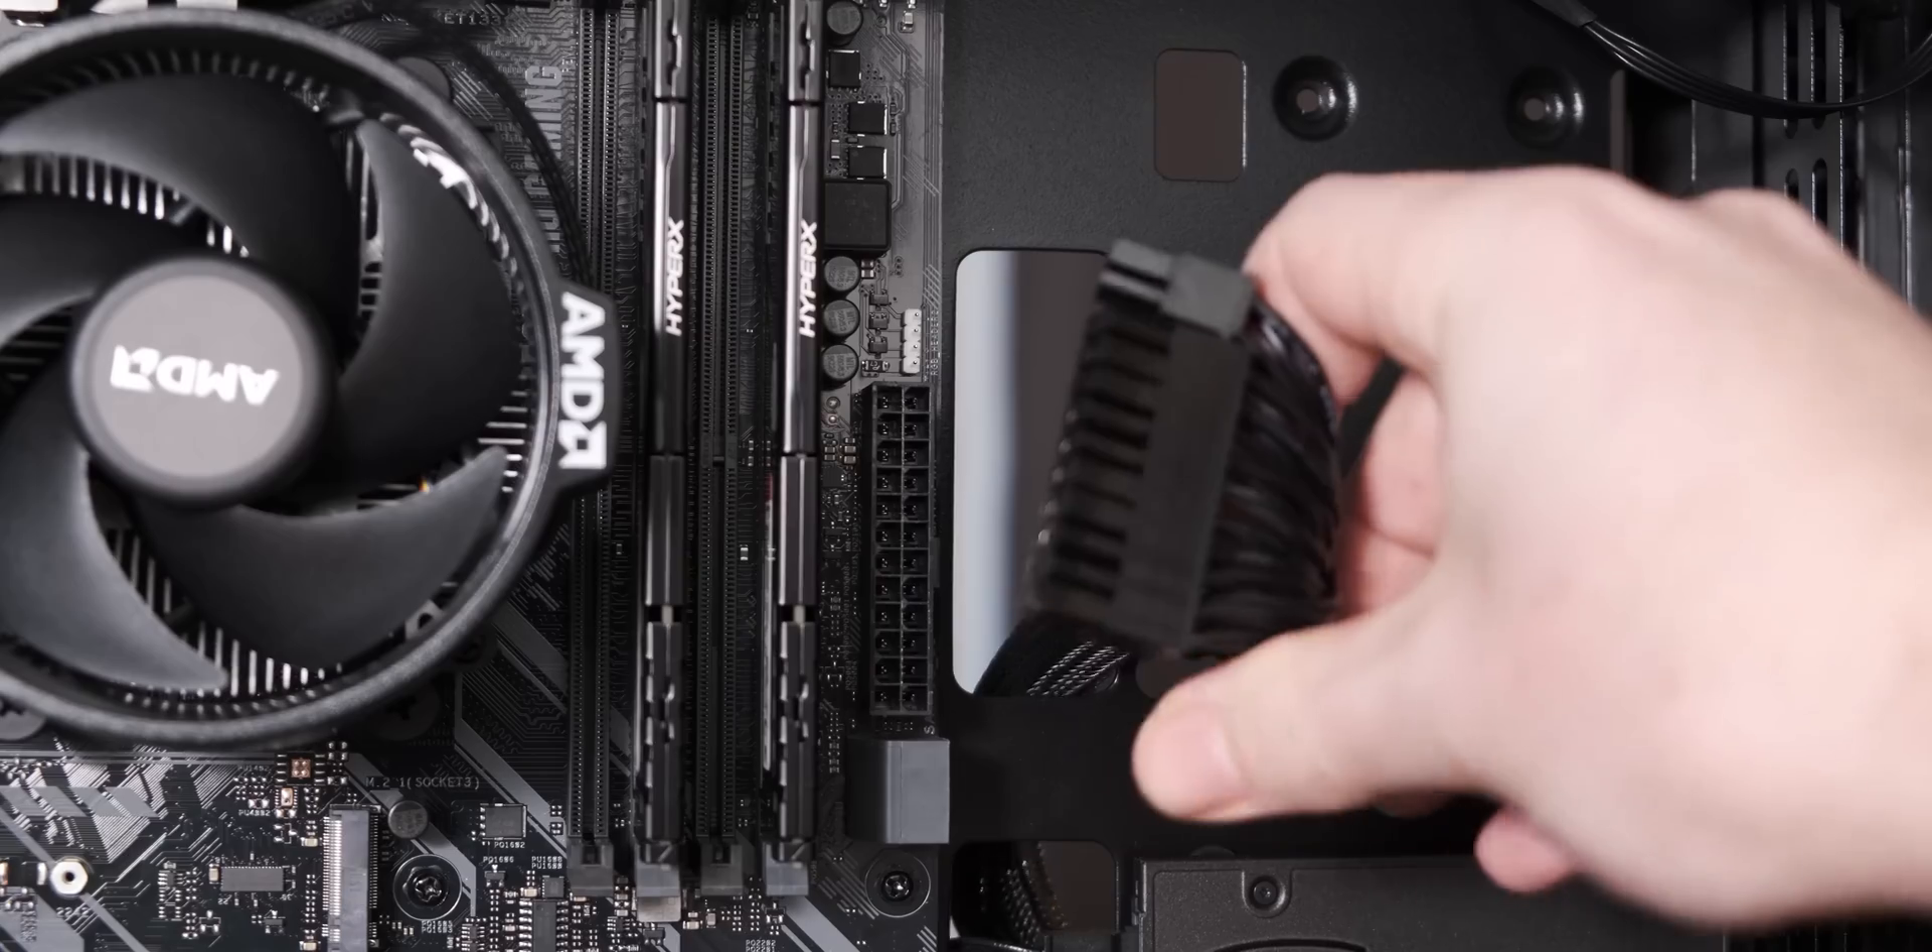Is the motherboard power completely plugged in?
No.